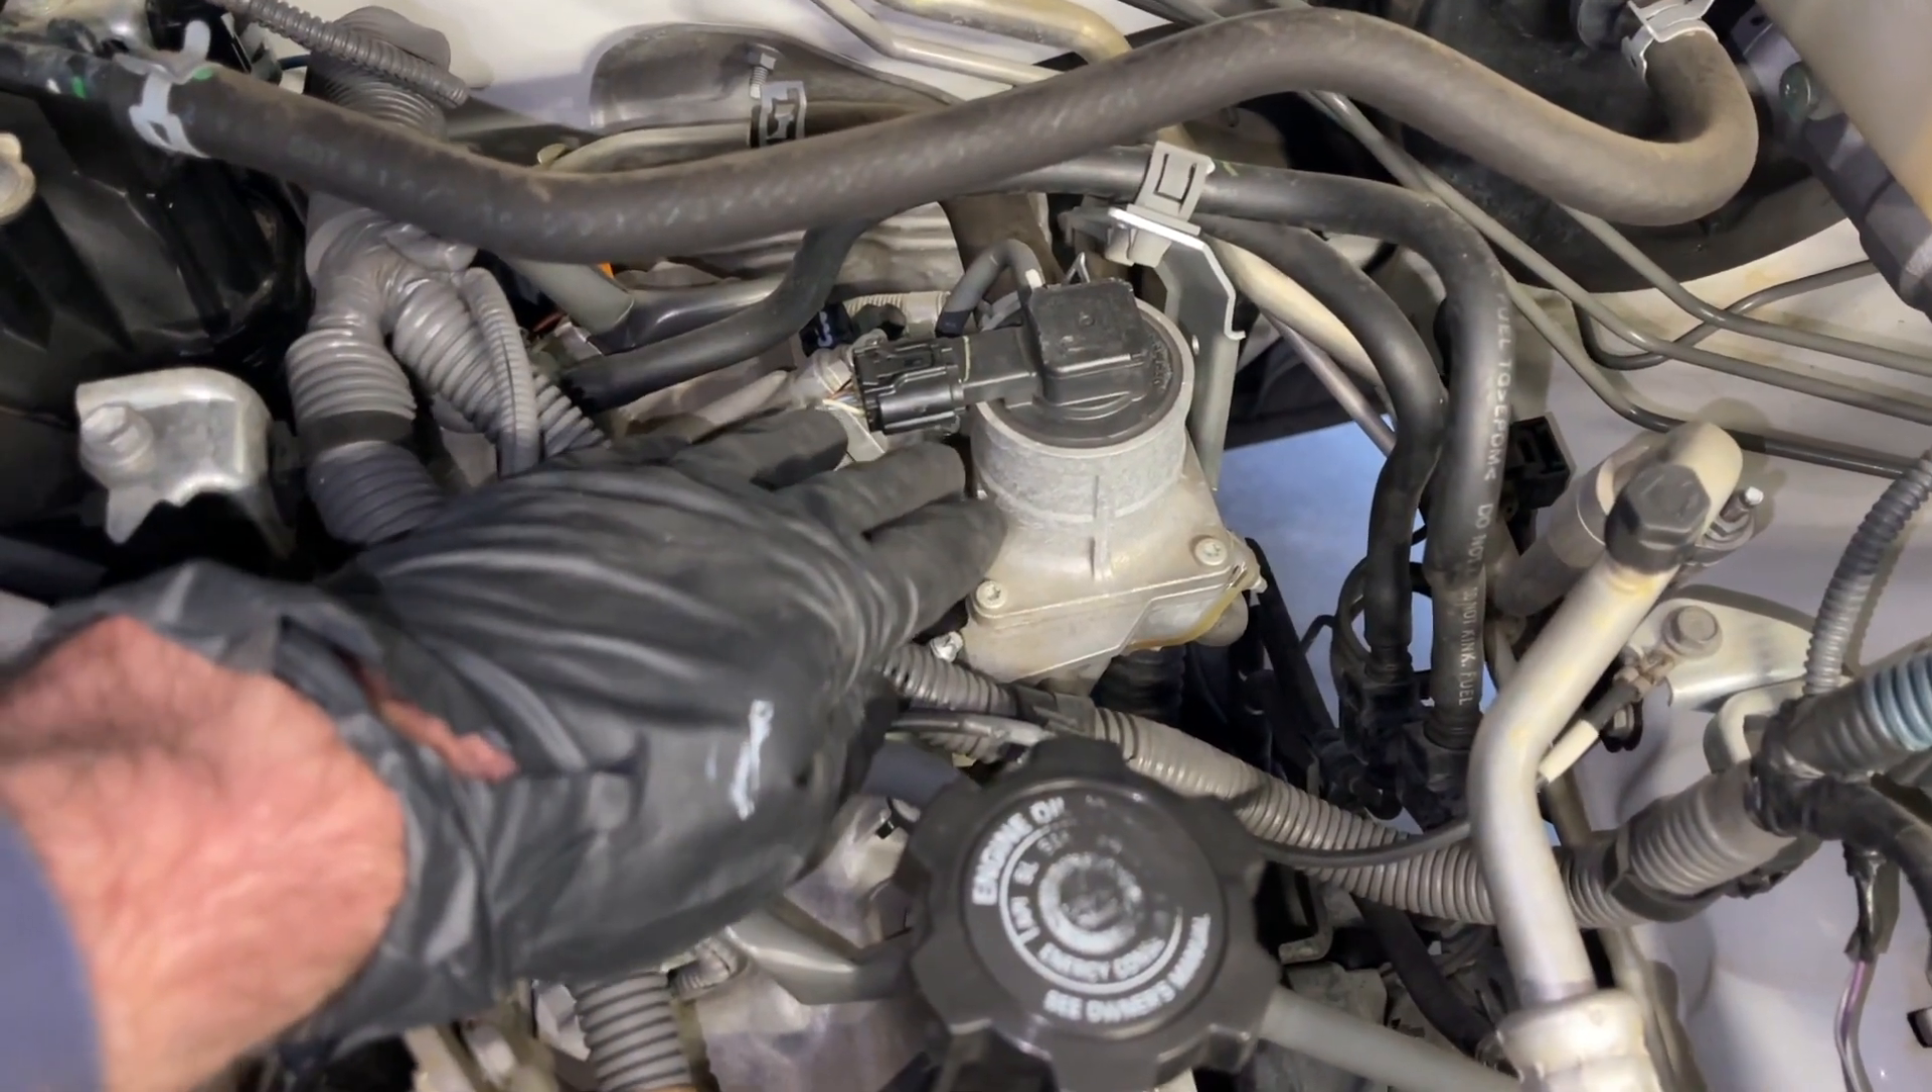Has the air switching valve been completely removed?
No.